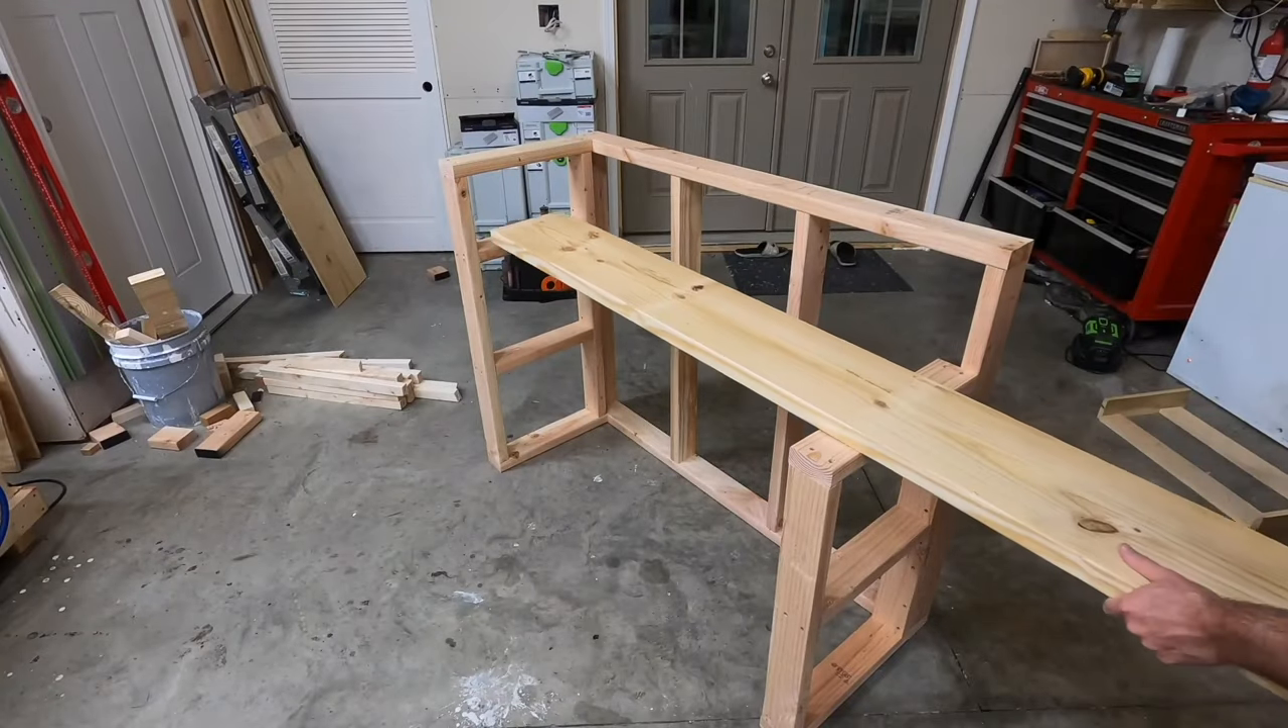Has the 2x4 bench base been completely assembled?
Yes.